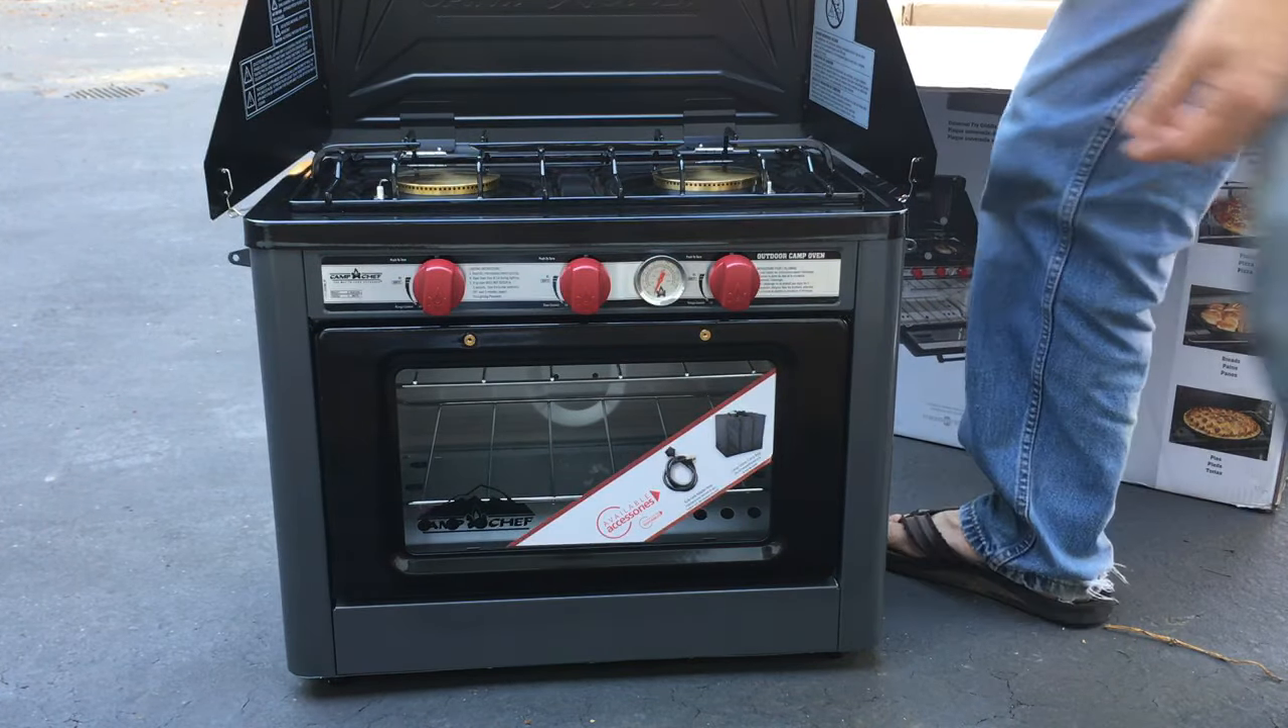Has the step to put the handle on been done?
No.